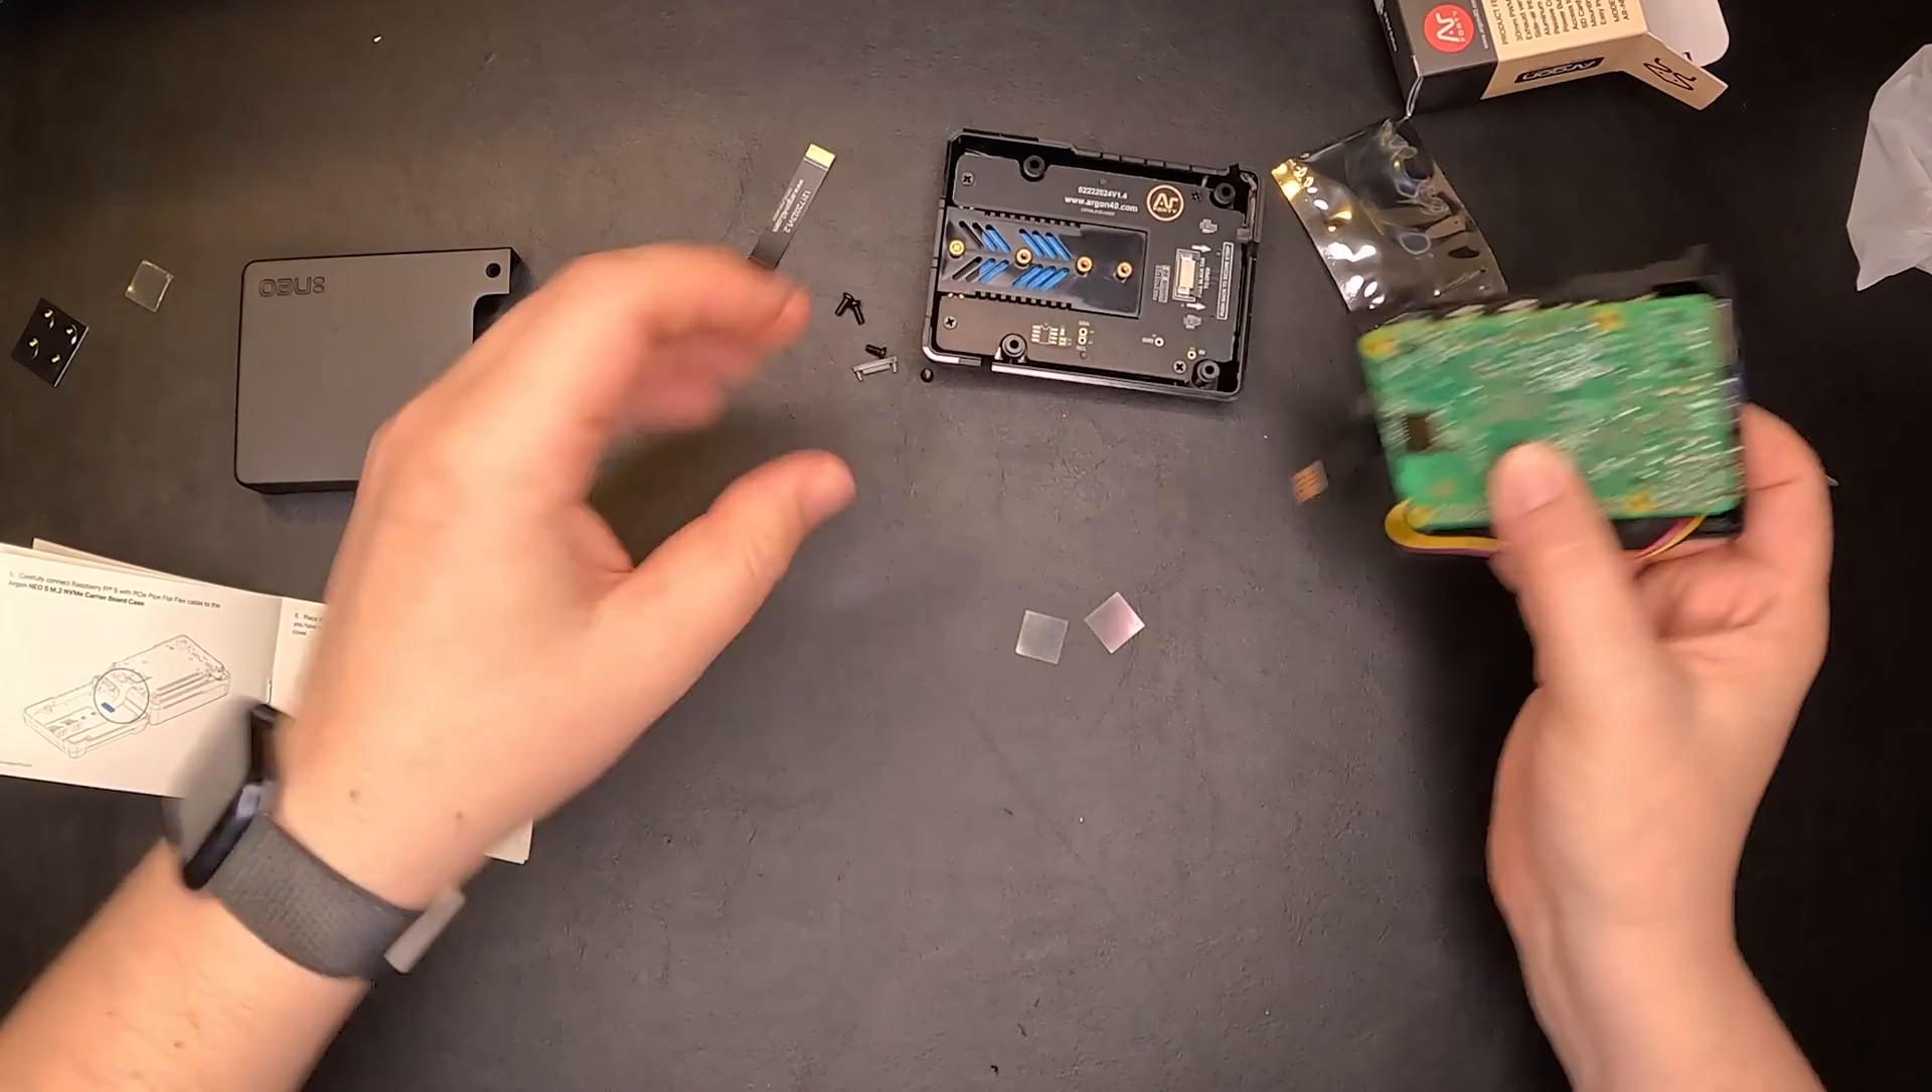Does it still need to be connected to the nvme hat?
Yes.